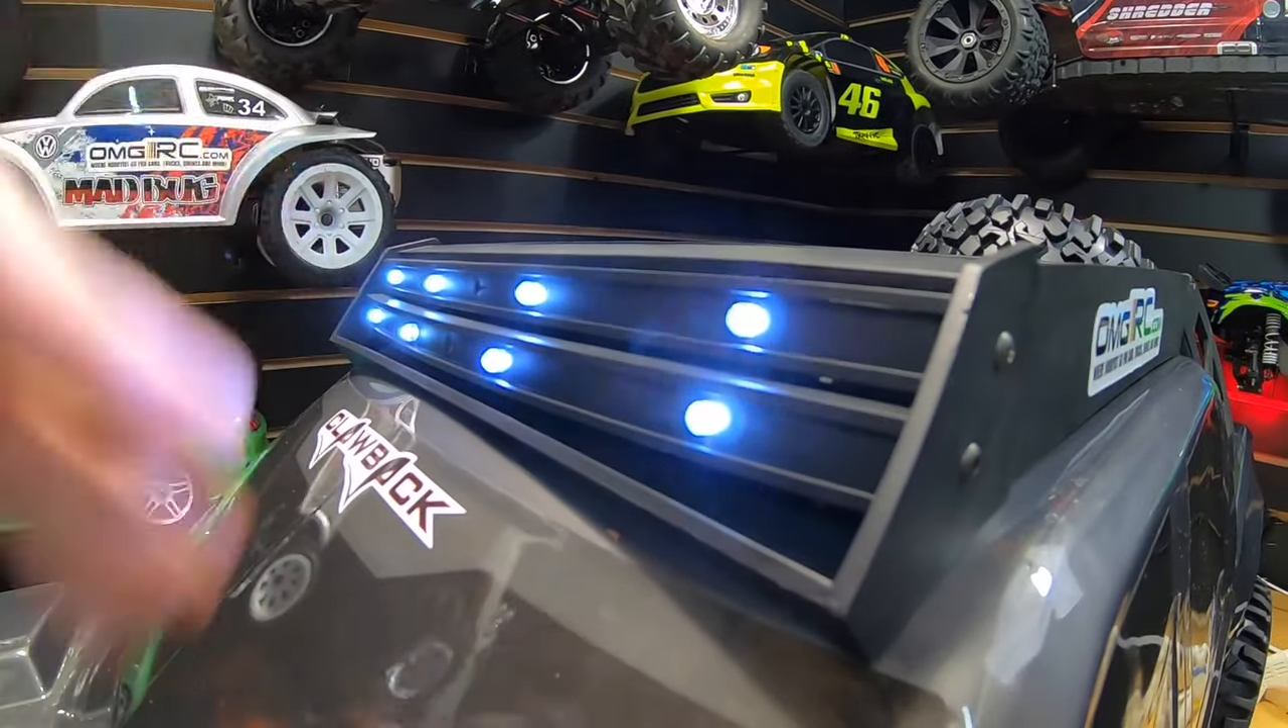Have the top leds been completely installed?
Yes.